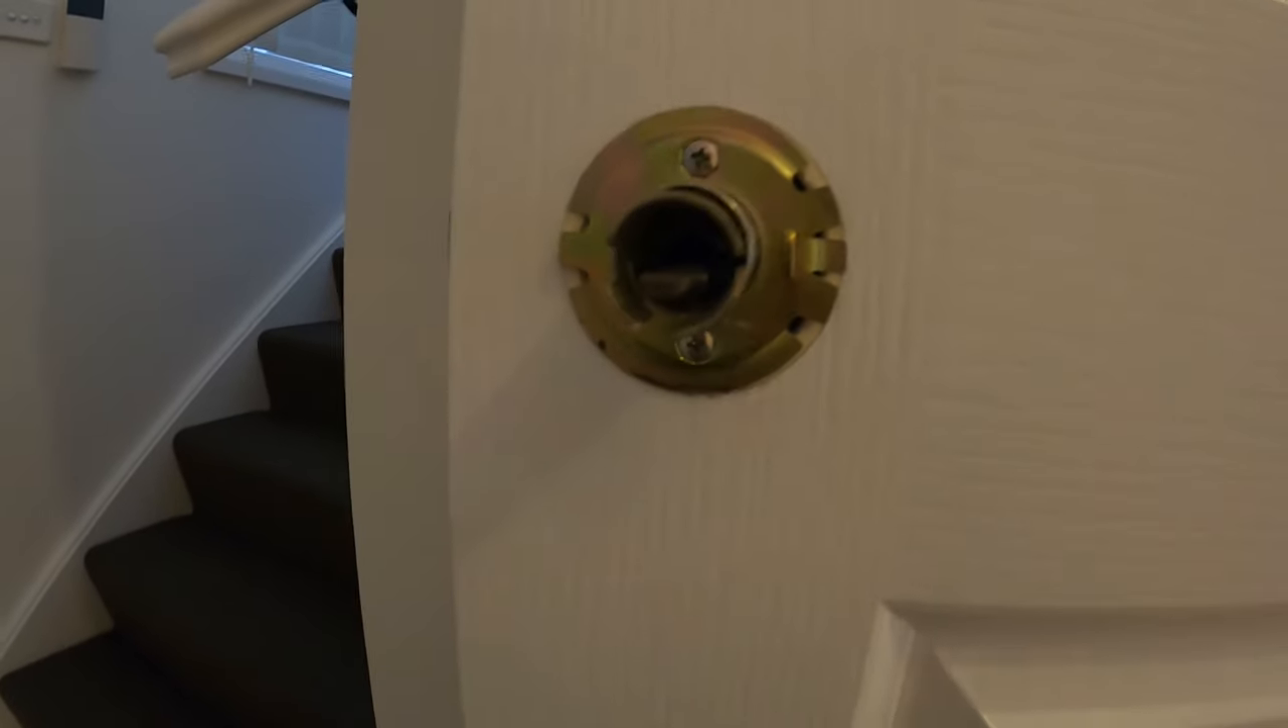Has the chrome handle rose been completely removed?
Yes.